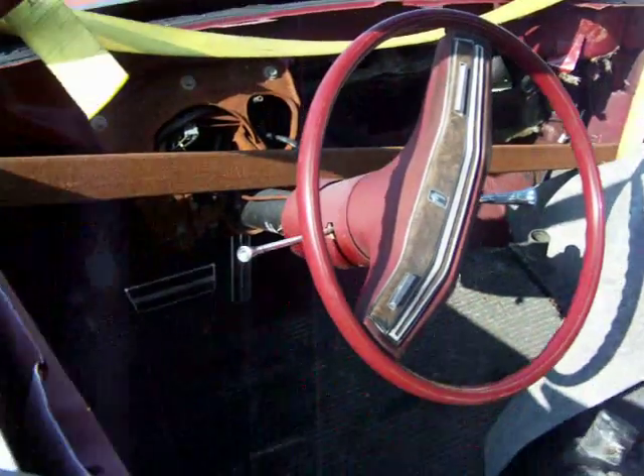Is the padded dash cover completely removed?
Yes.